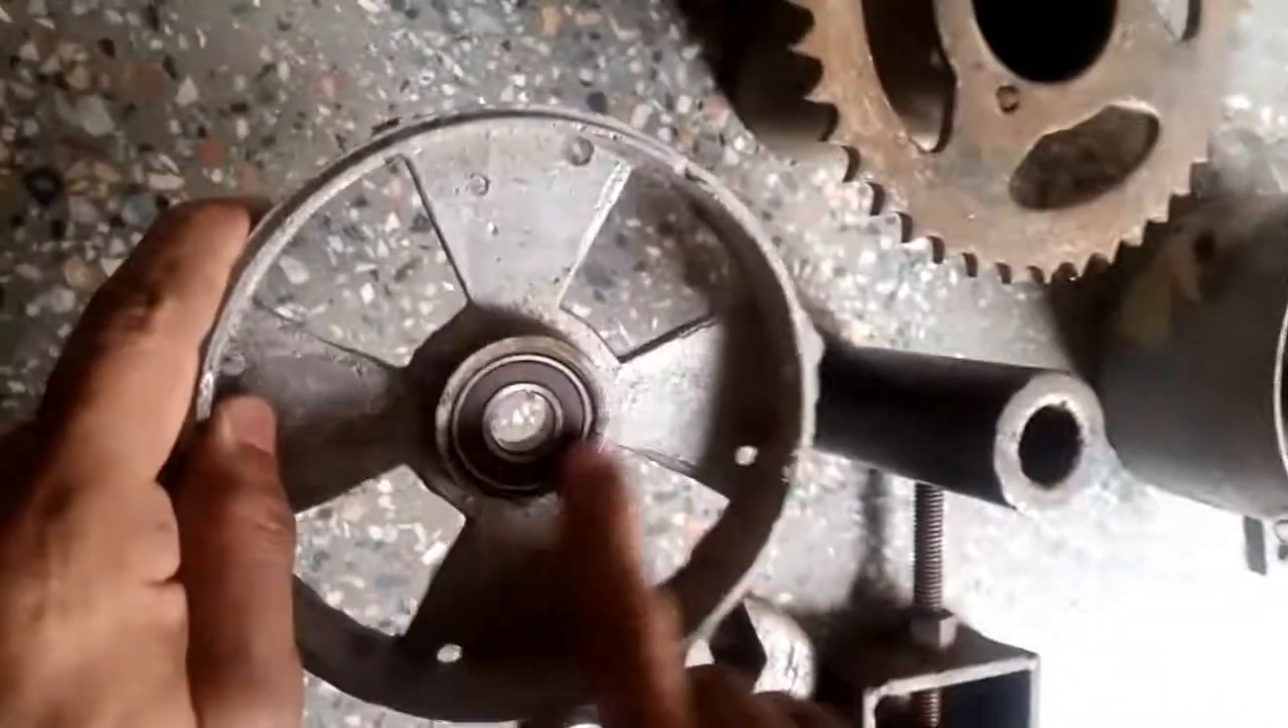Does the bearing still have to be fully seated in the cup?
No.